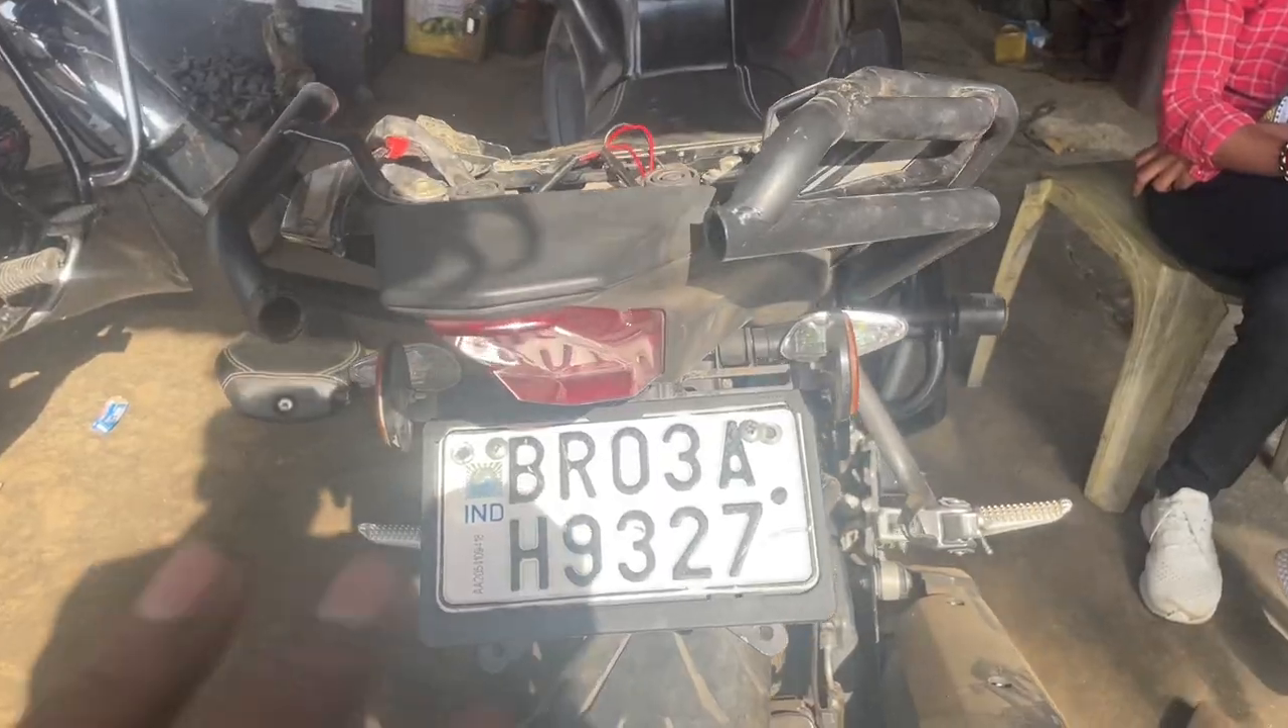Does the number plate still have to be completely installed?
No.